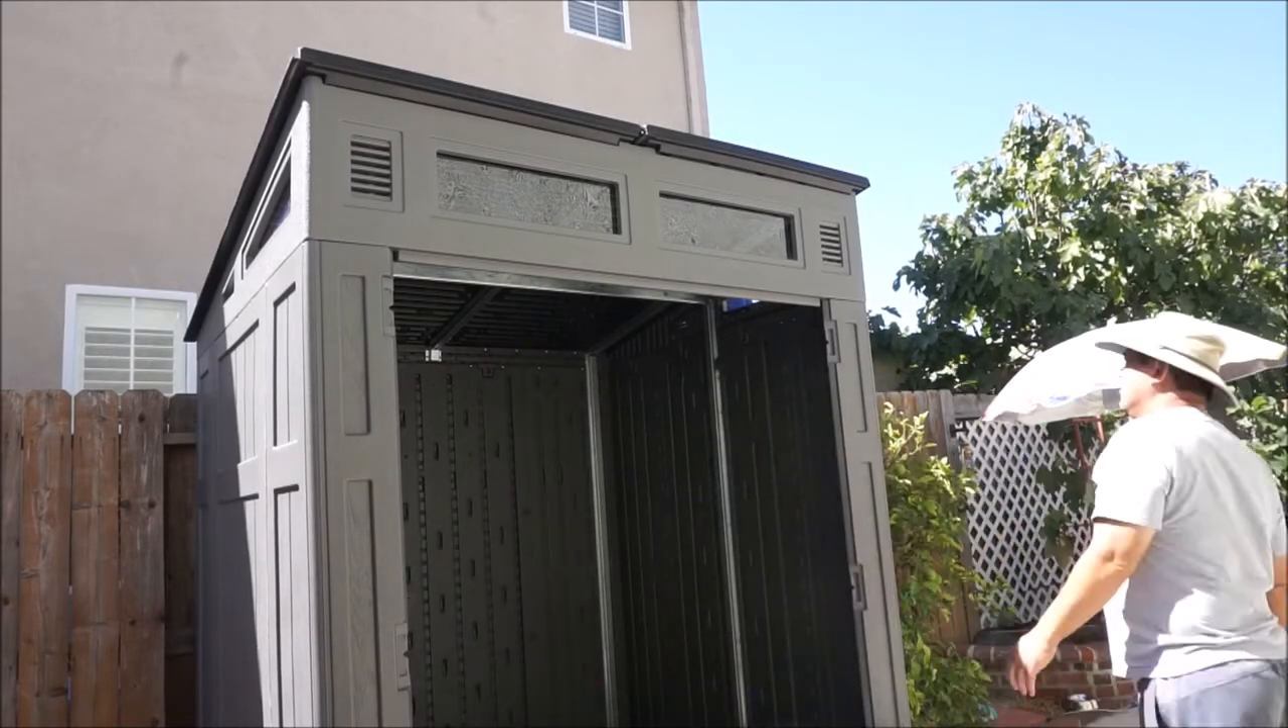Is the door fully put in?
No.